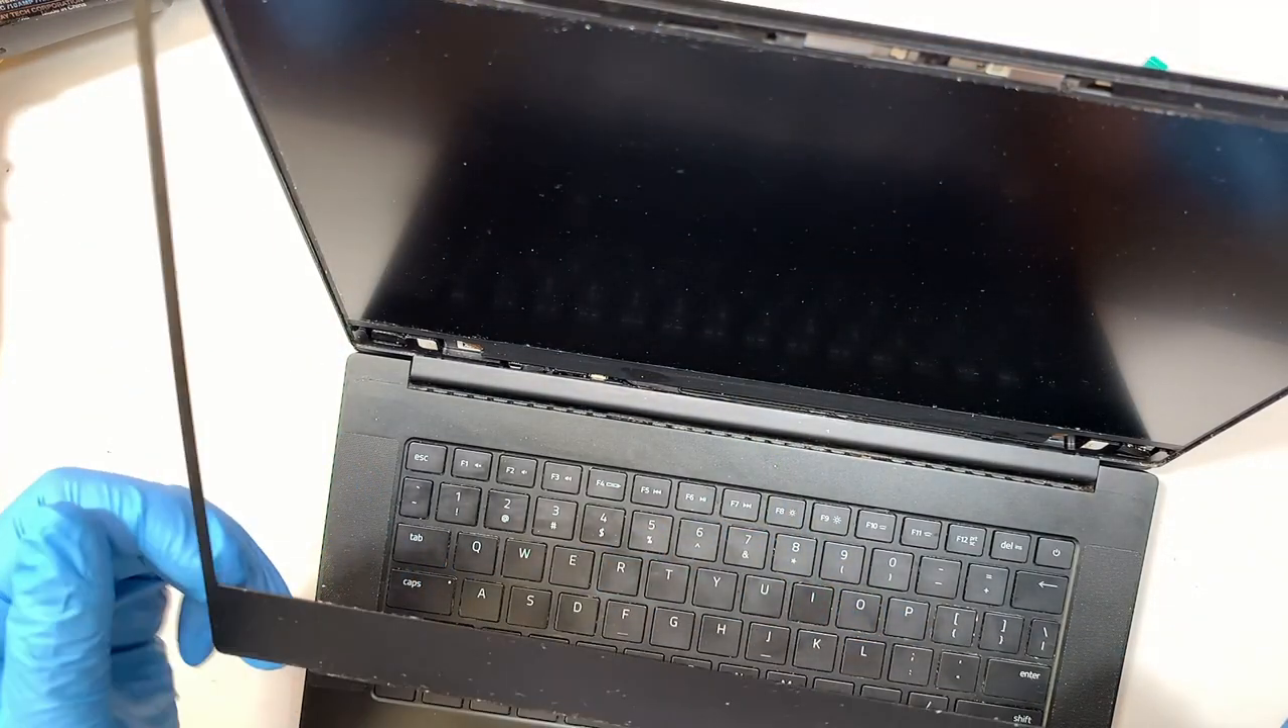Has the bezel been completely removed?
Yes.